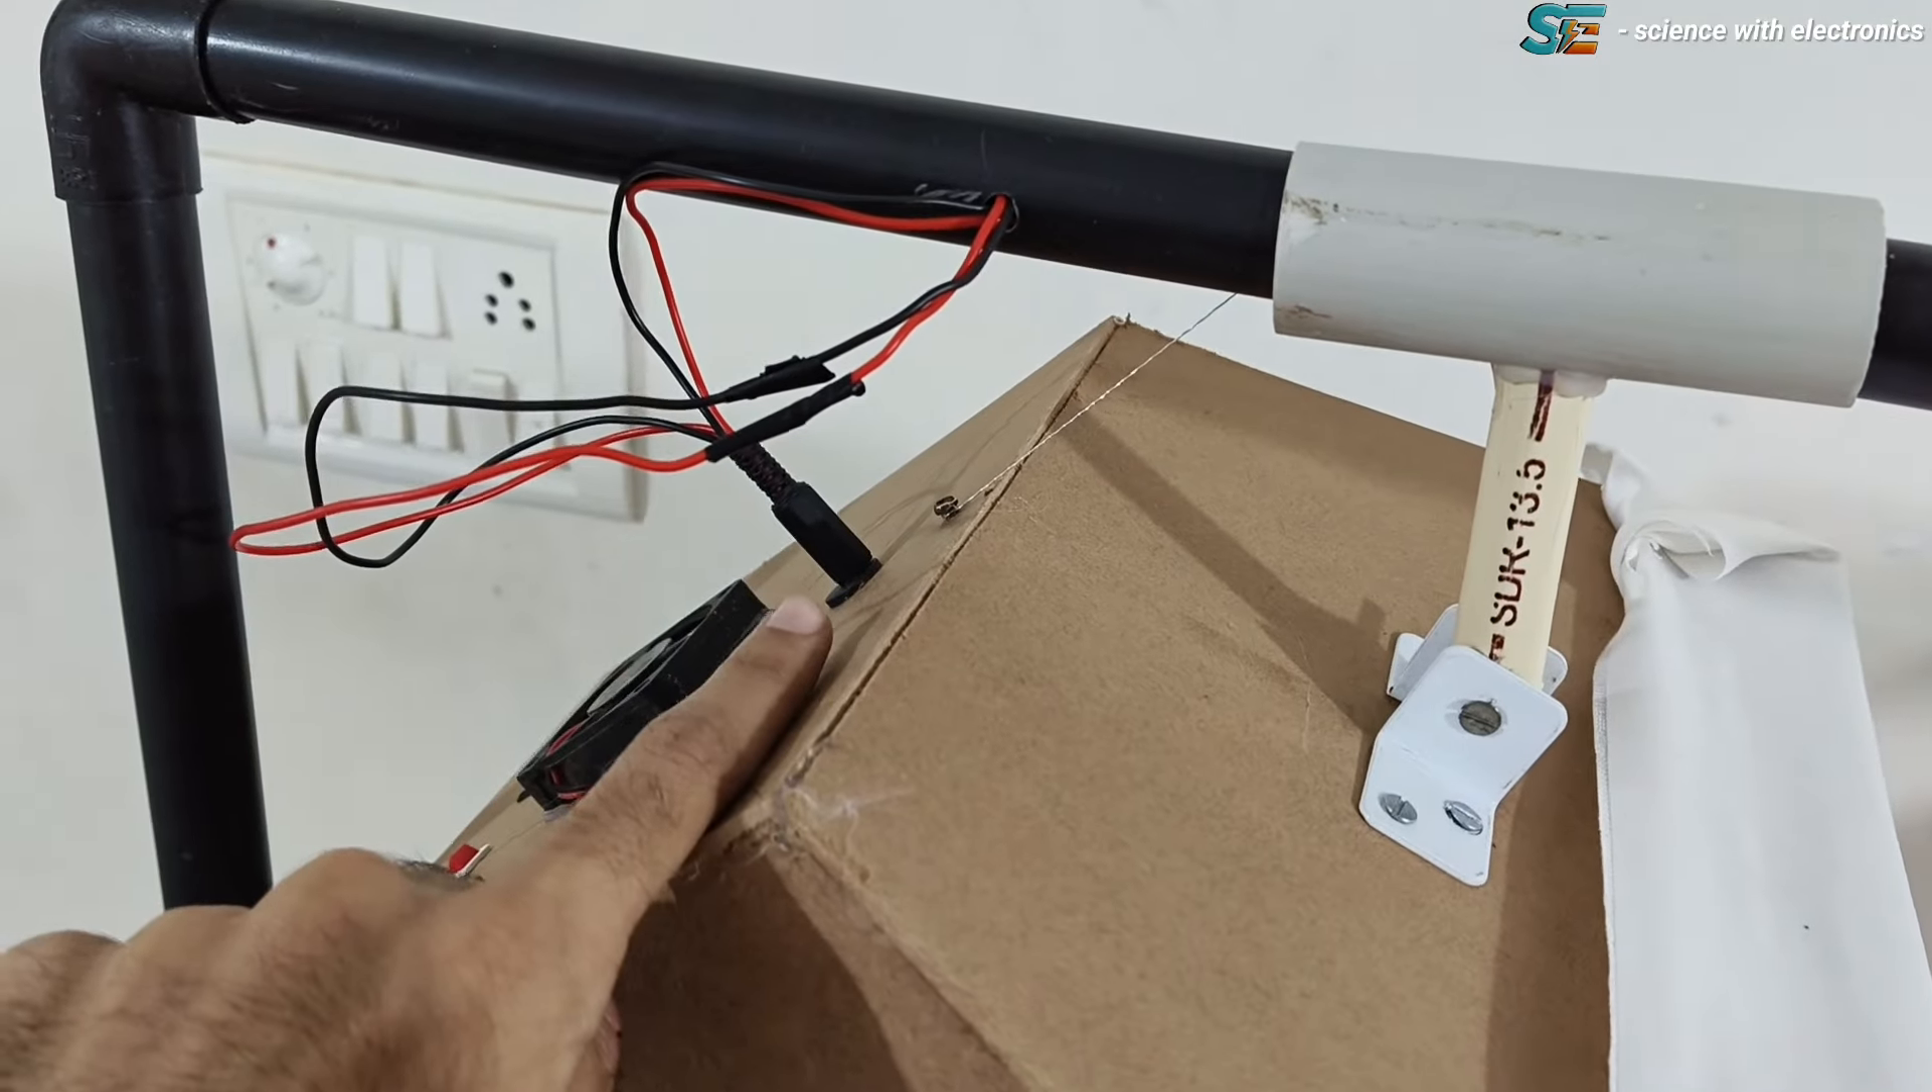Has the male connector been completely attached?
Yes.